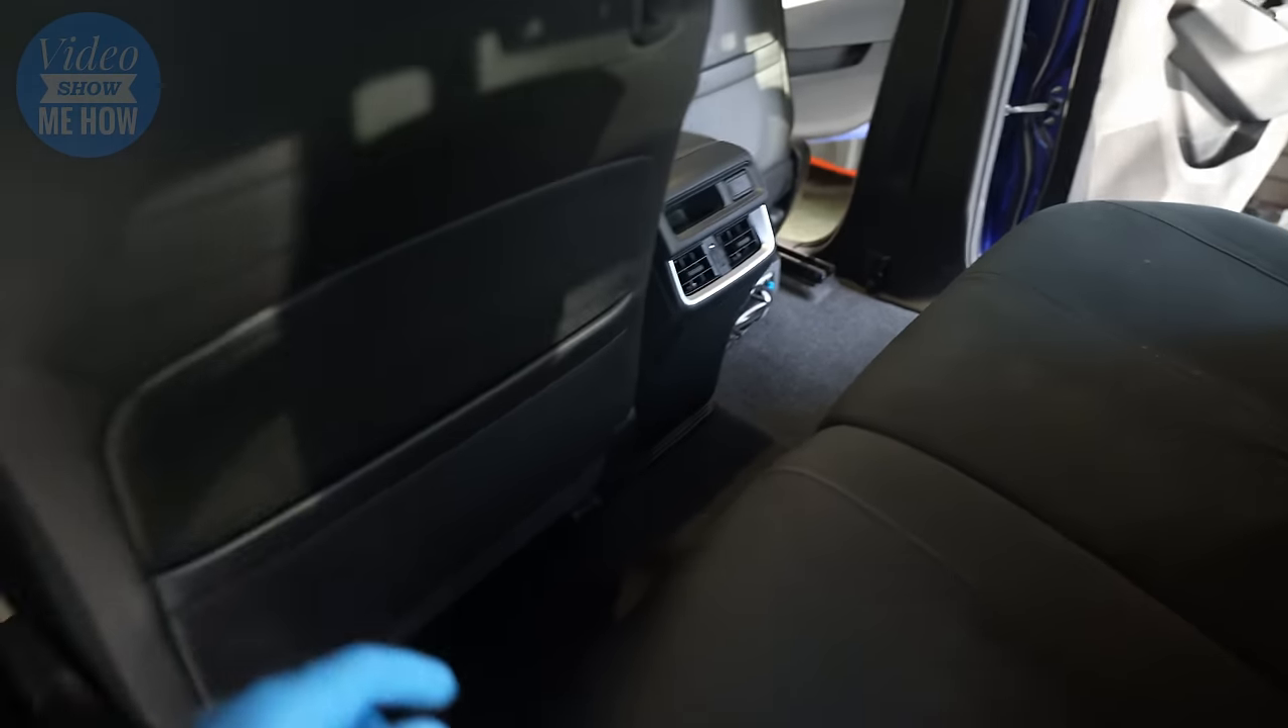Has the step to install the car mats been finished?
No.